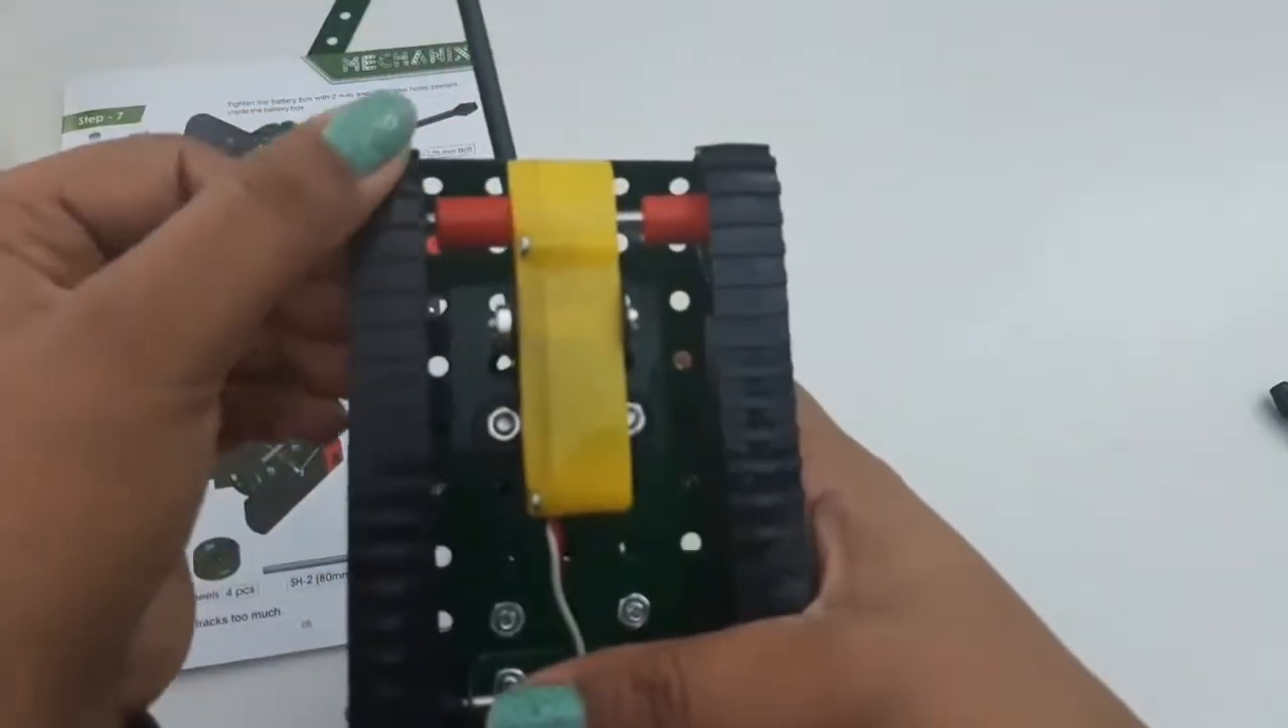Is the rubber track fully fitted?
Yes.